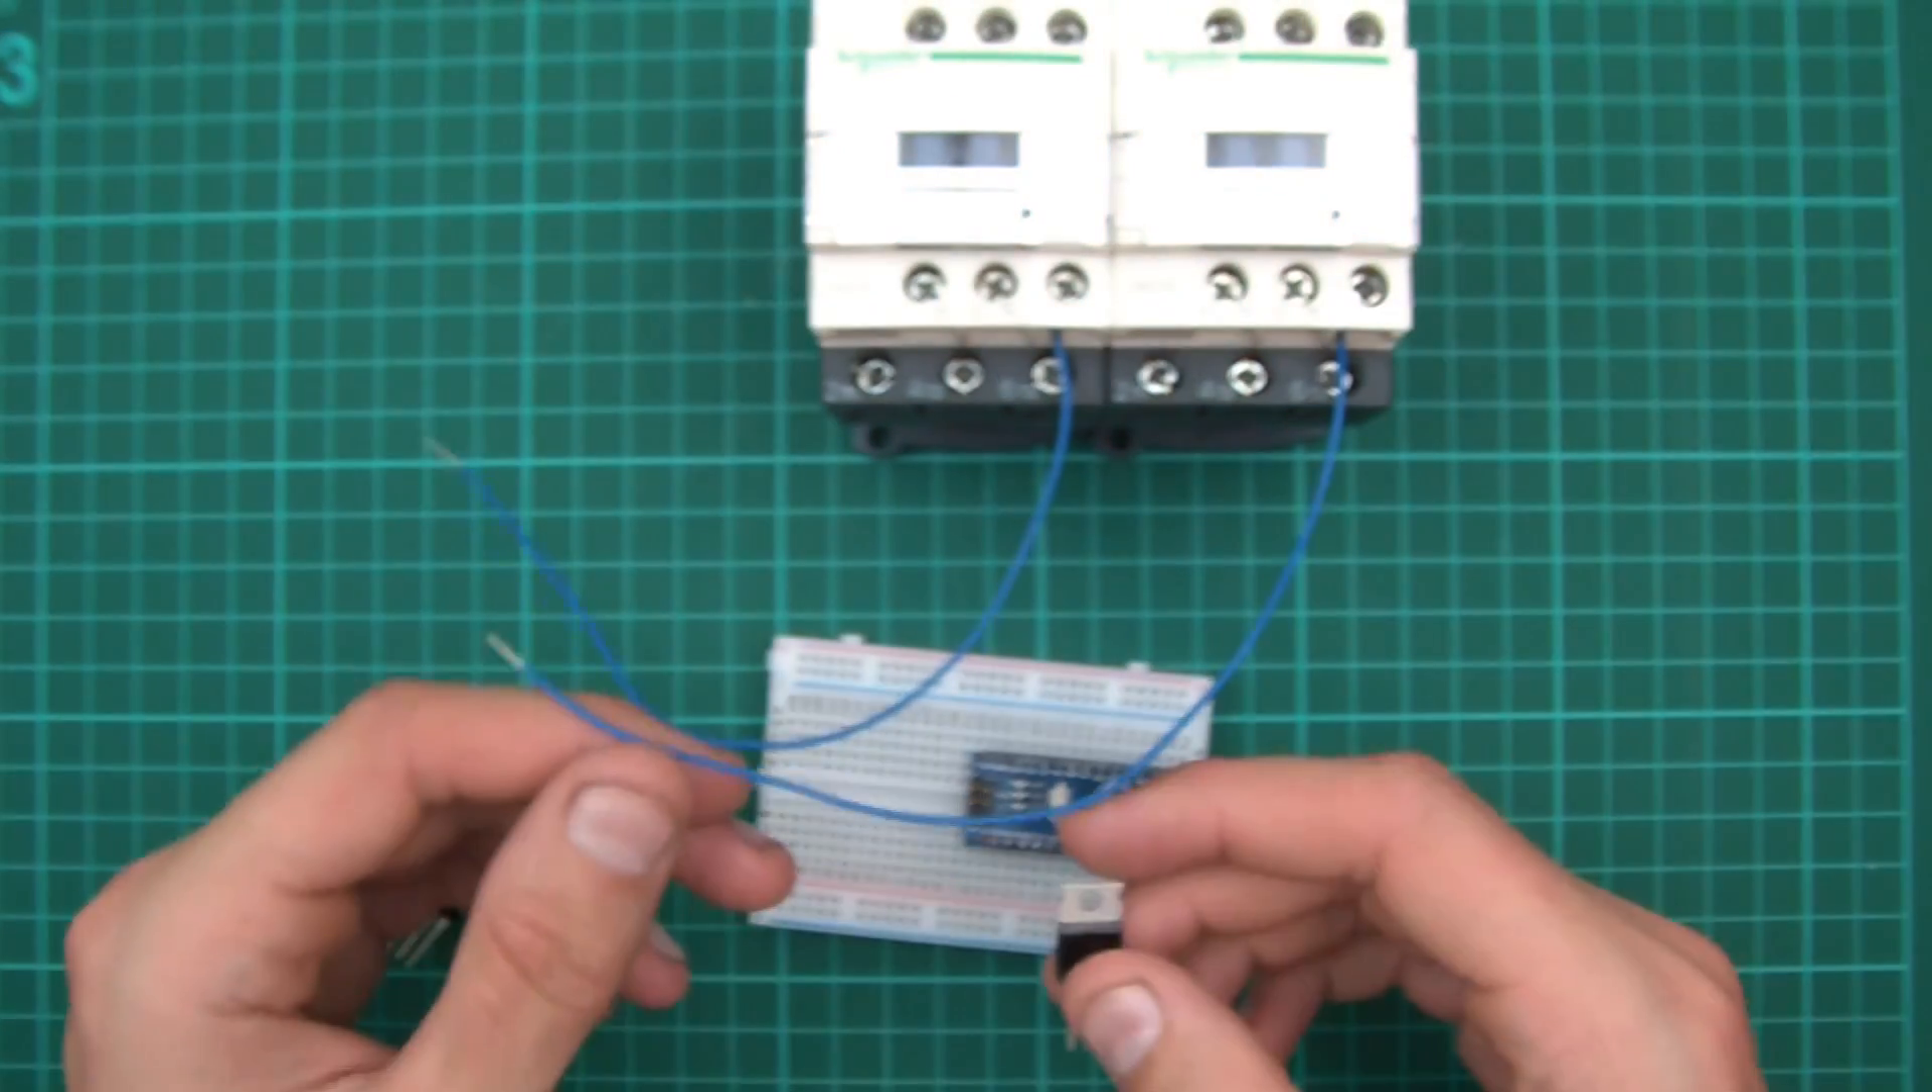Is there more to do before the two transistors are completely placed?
Yes.